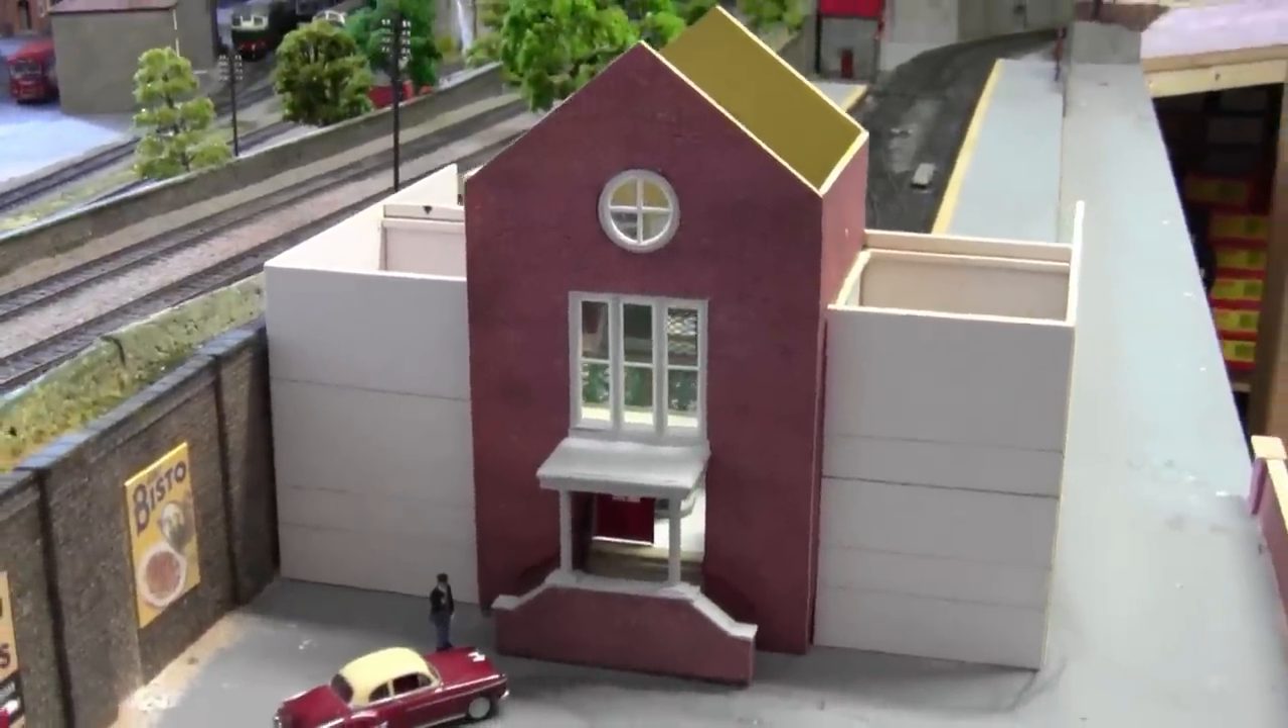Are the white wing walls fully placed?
Yes.